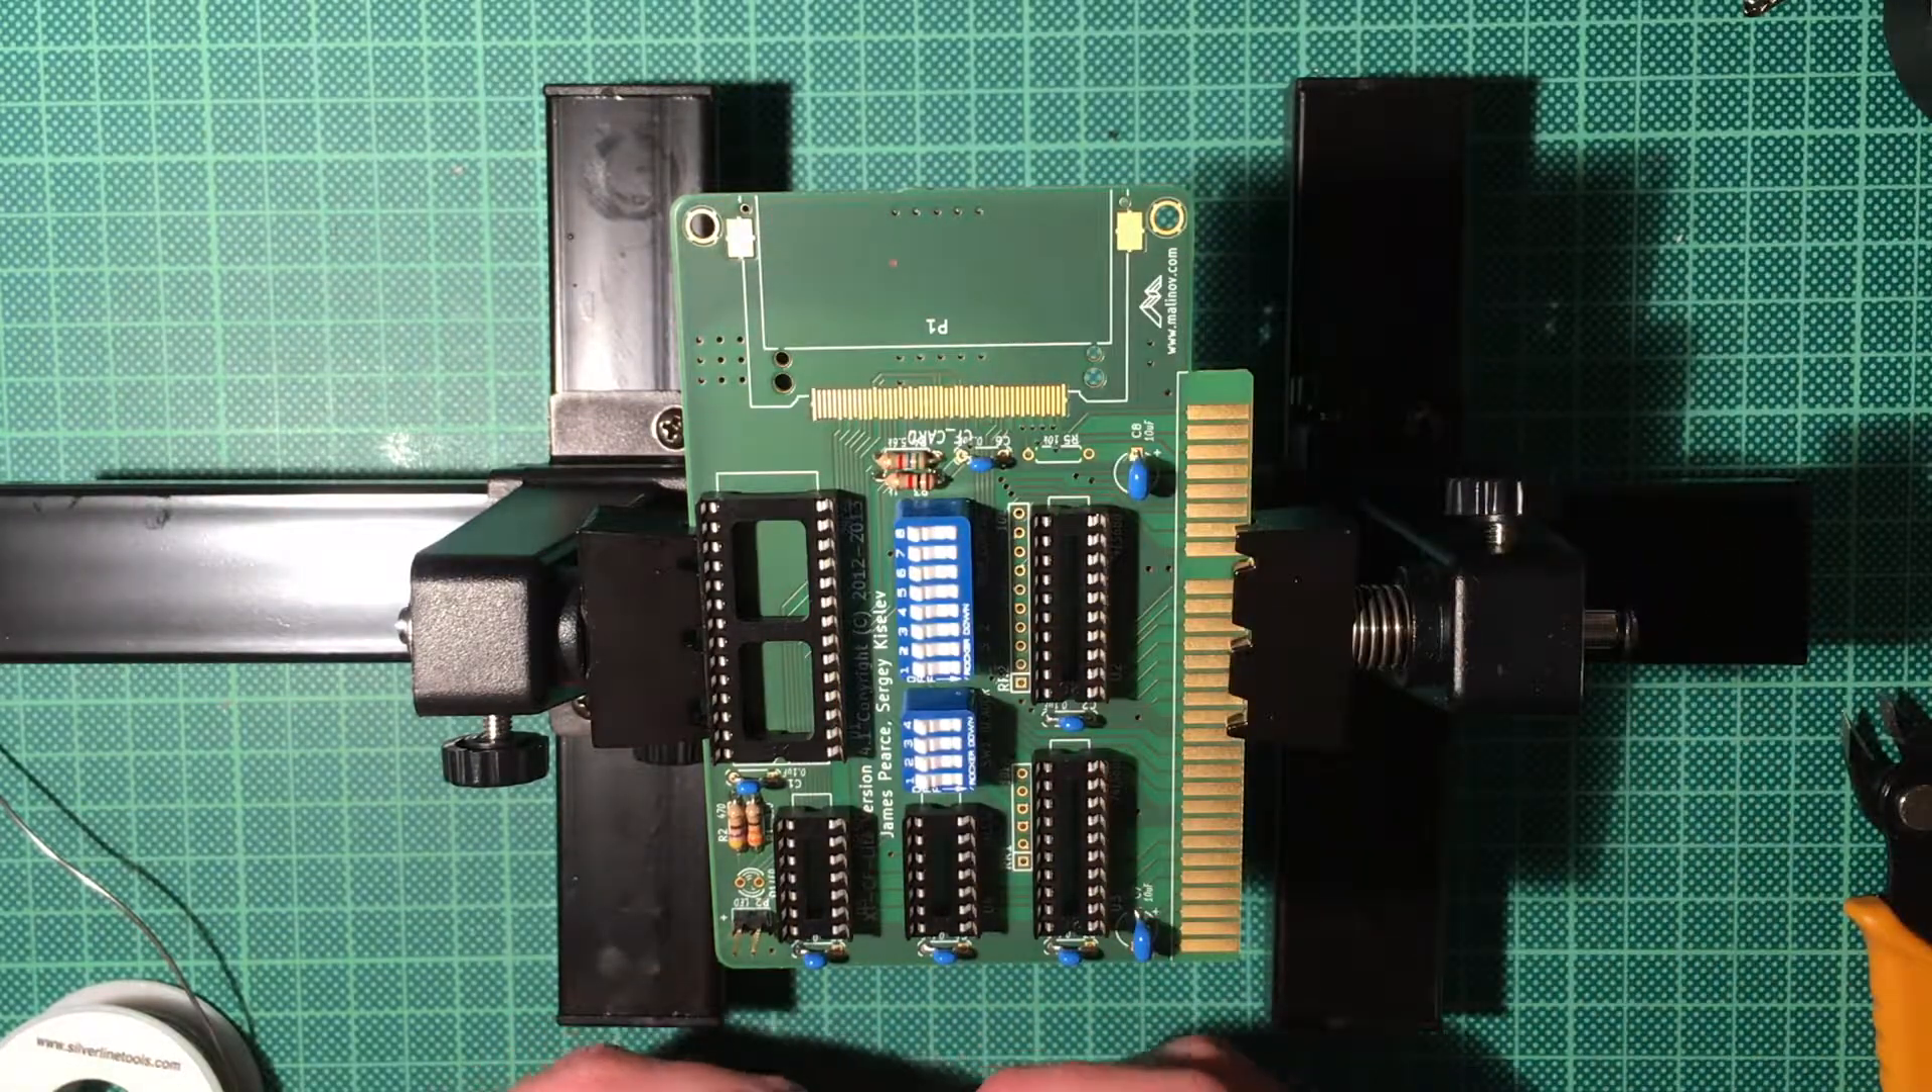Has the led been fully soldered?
No.